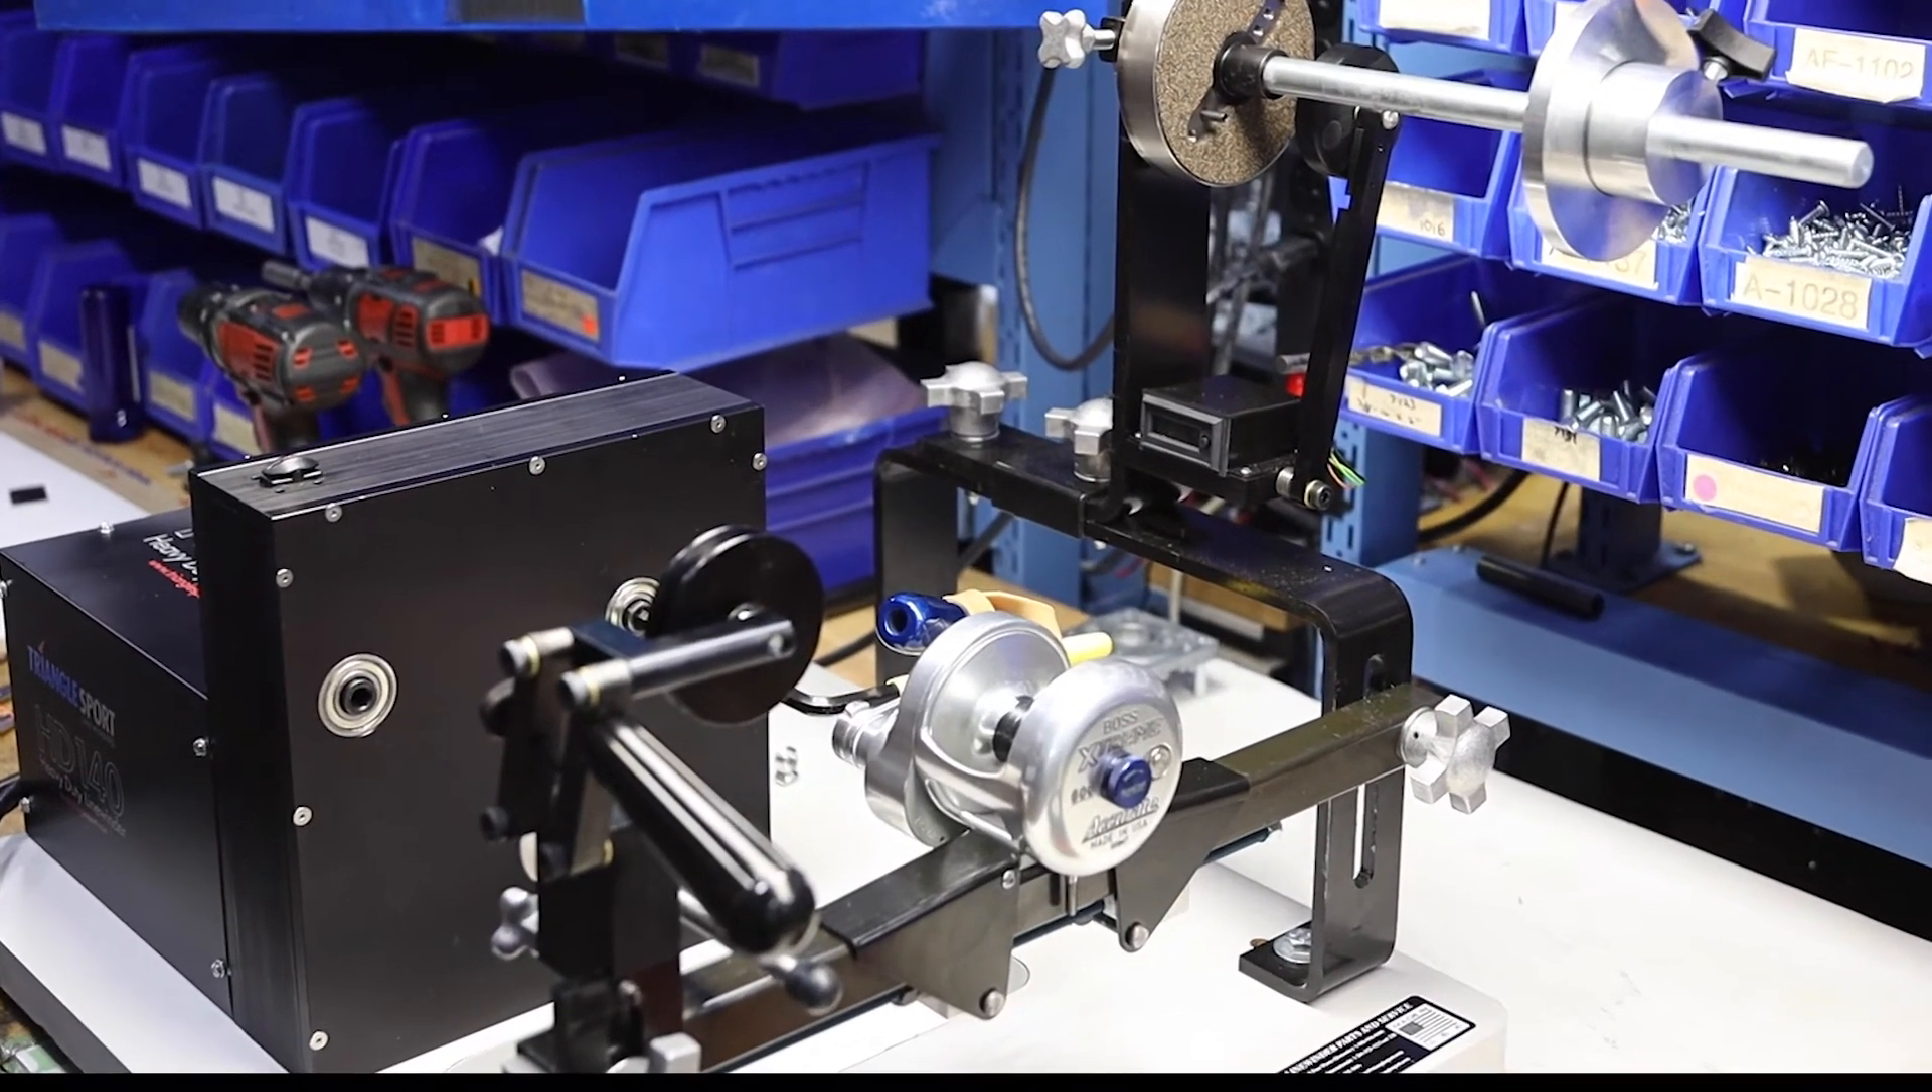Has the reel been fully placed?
Yes.